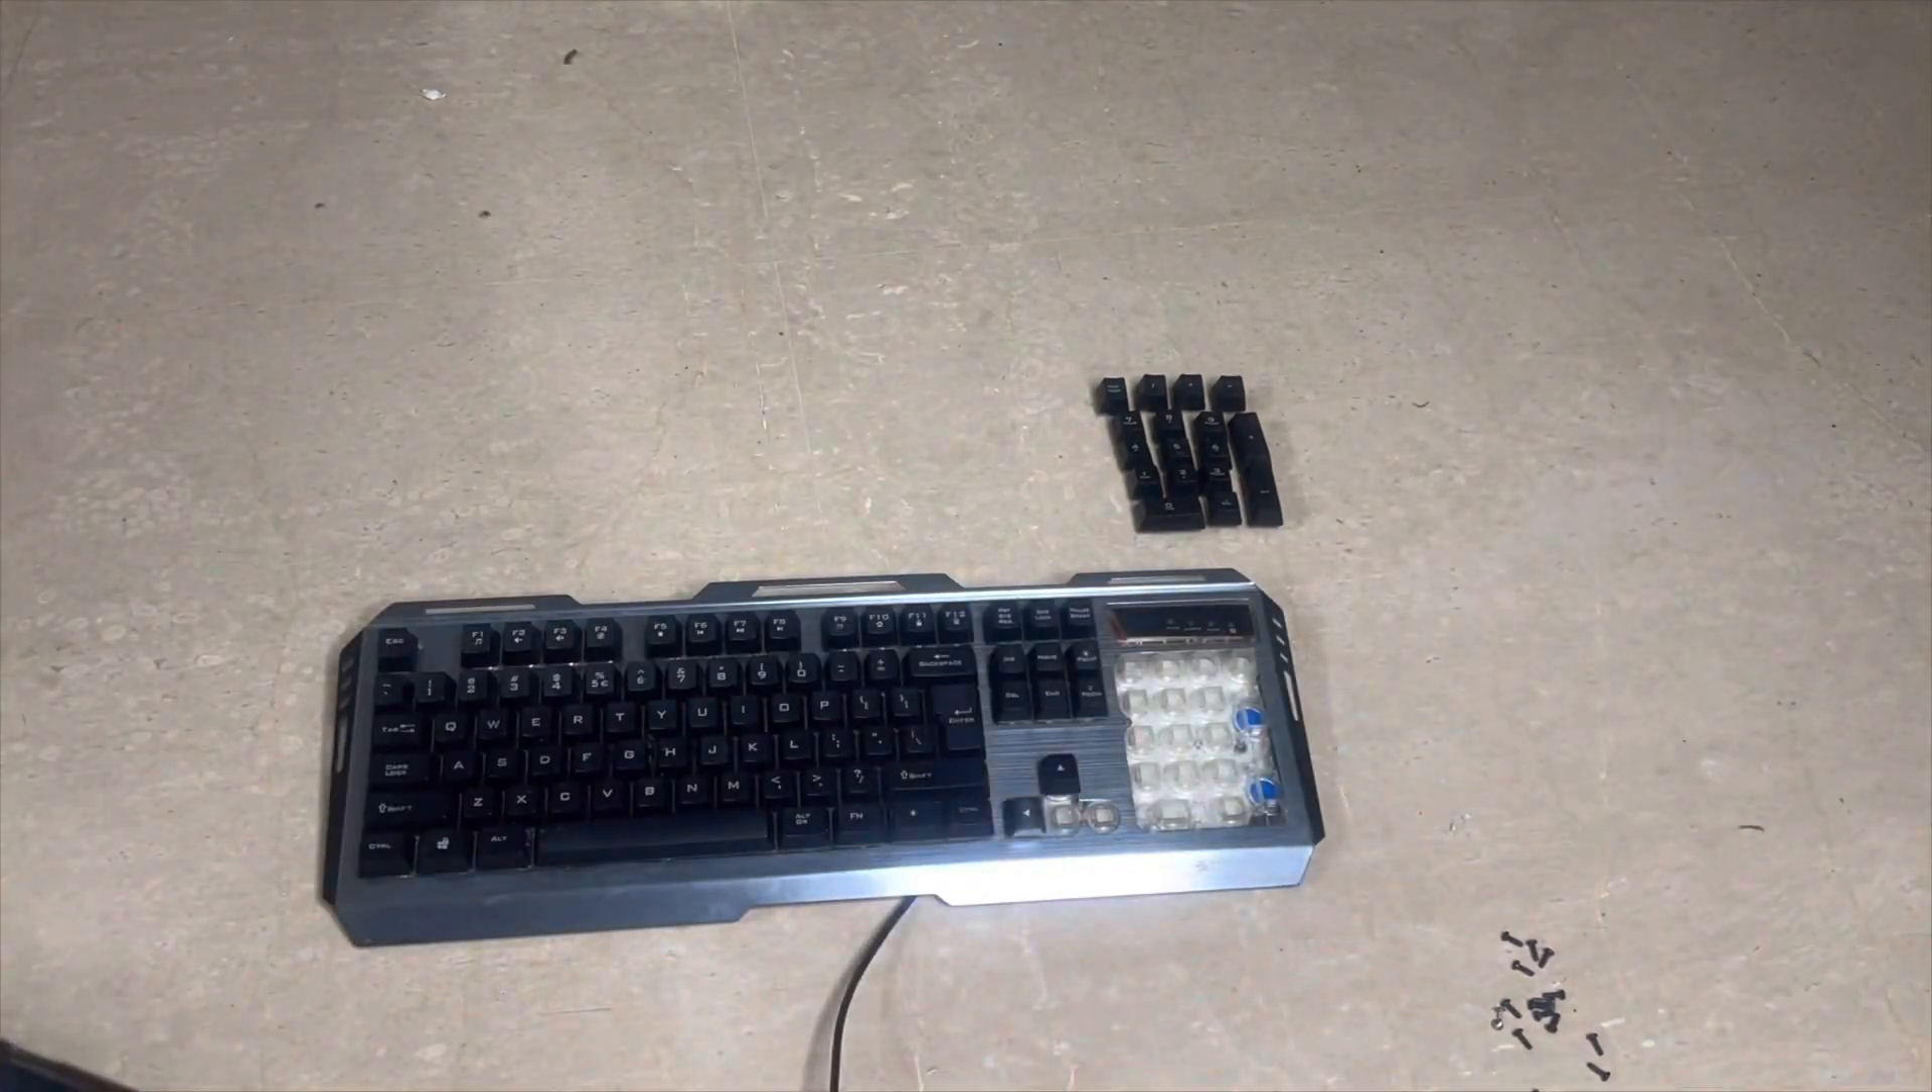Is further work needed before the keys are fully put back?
Yes.